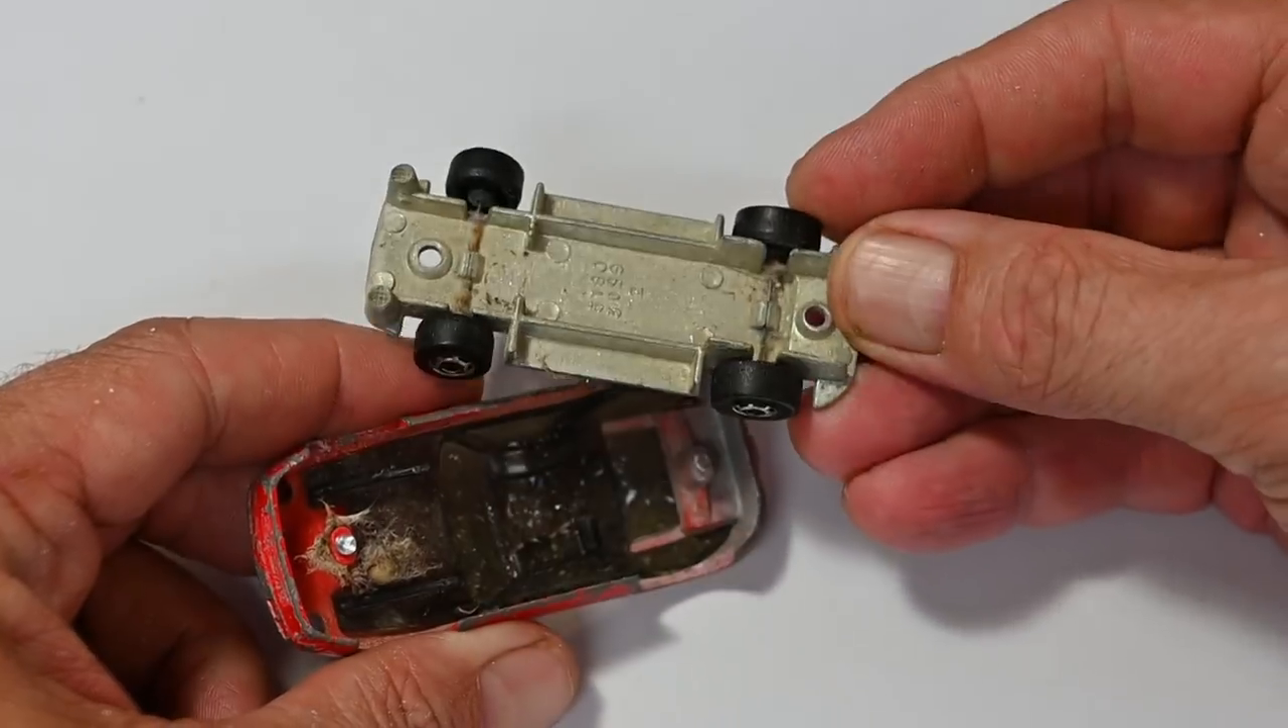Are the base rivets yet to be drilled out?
No.